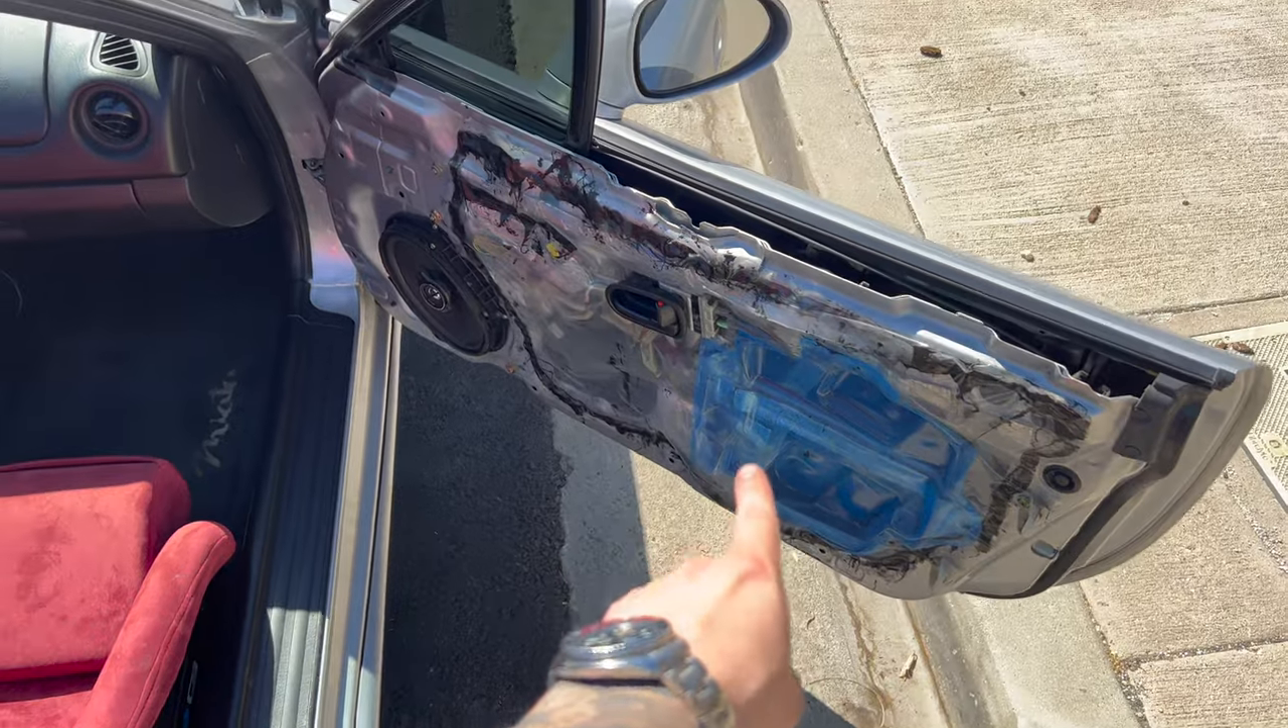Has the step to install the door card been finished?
No.